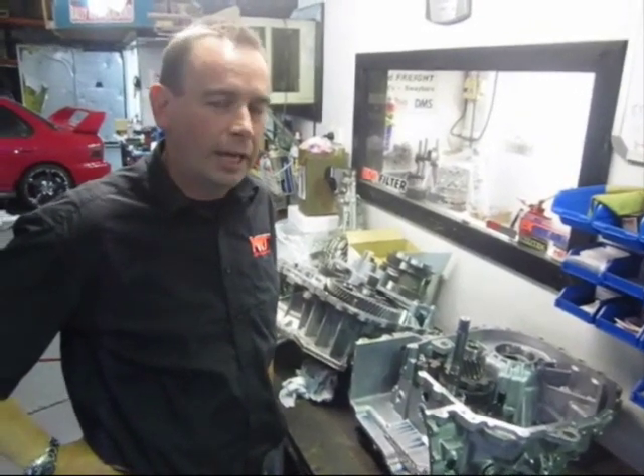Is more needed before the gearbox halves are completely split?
No.